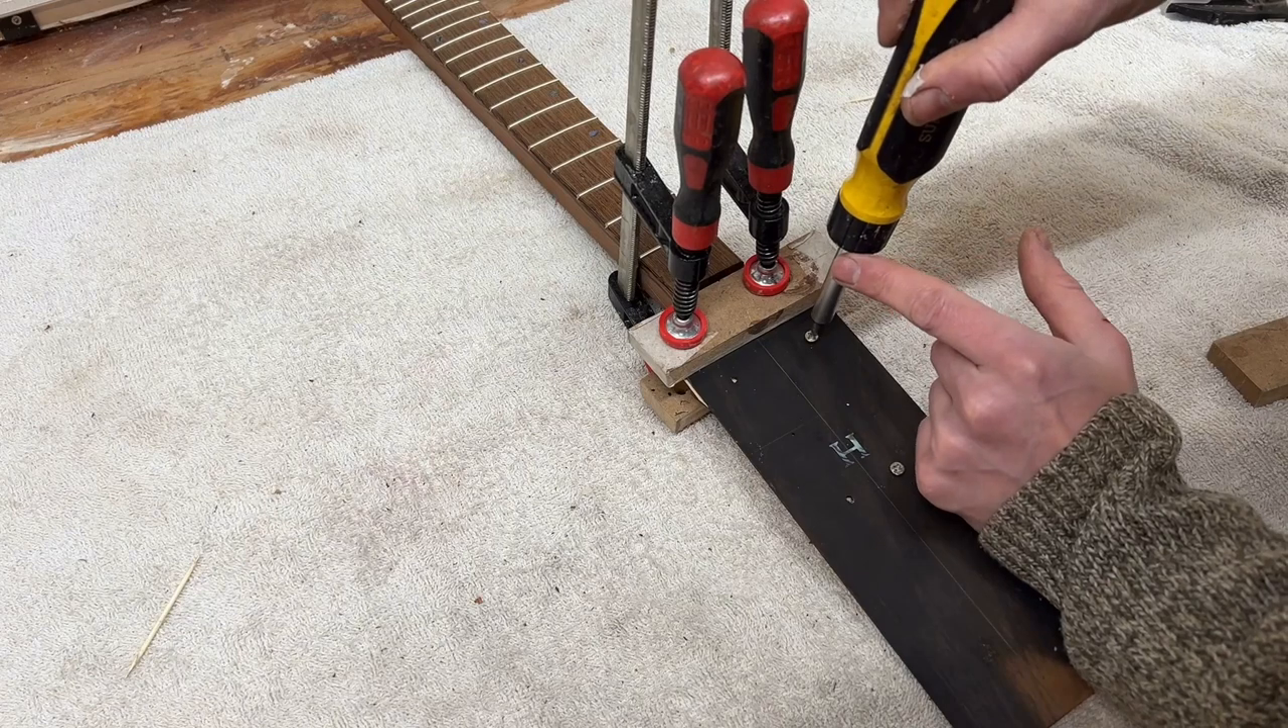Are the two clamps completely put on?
Yes.